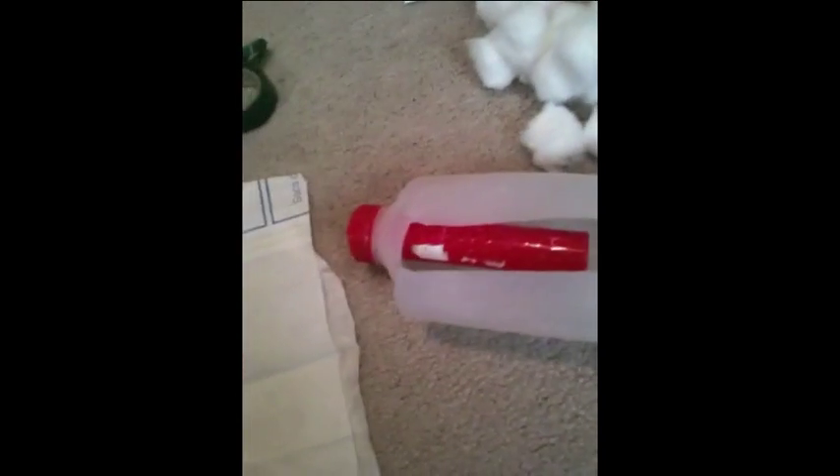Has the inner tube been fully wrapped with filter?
No.